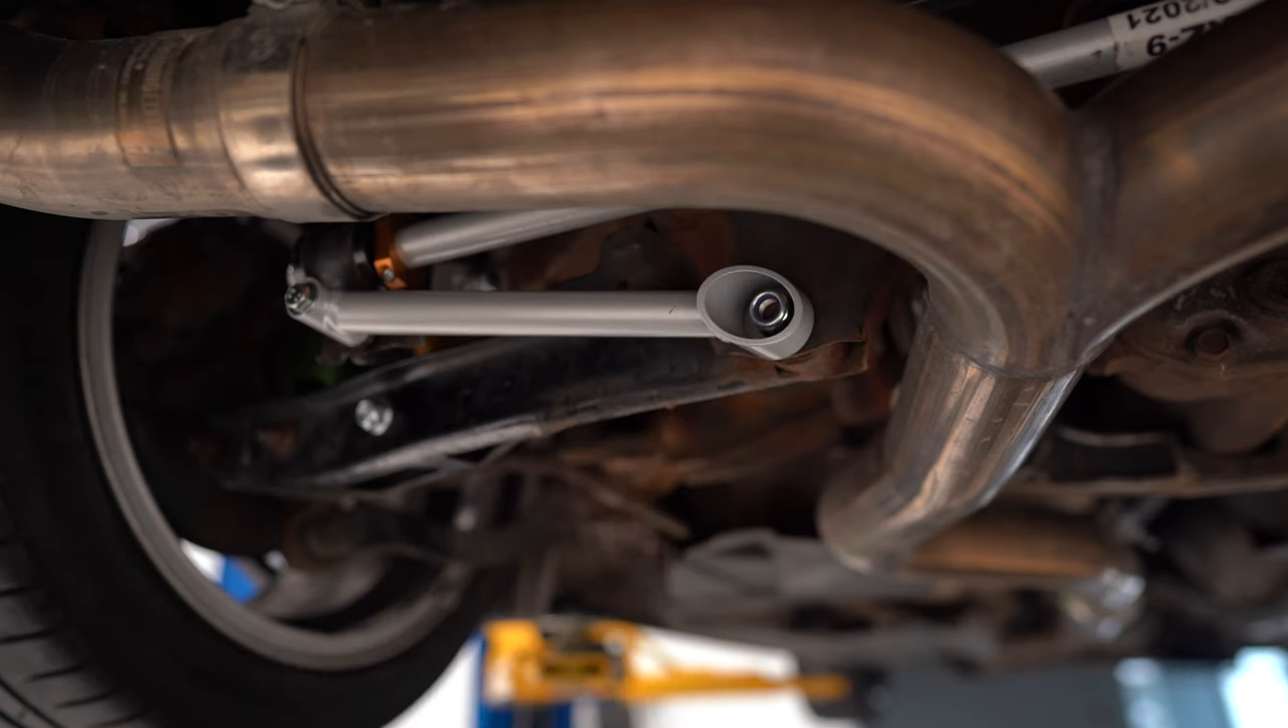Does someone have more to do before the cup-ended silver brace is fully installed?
No.